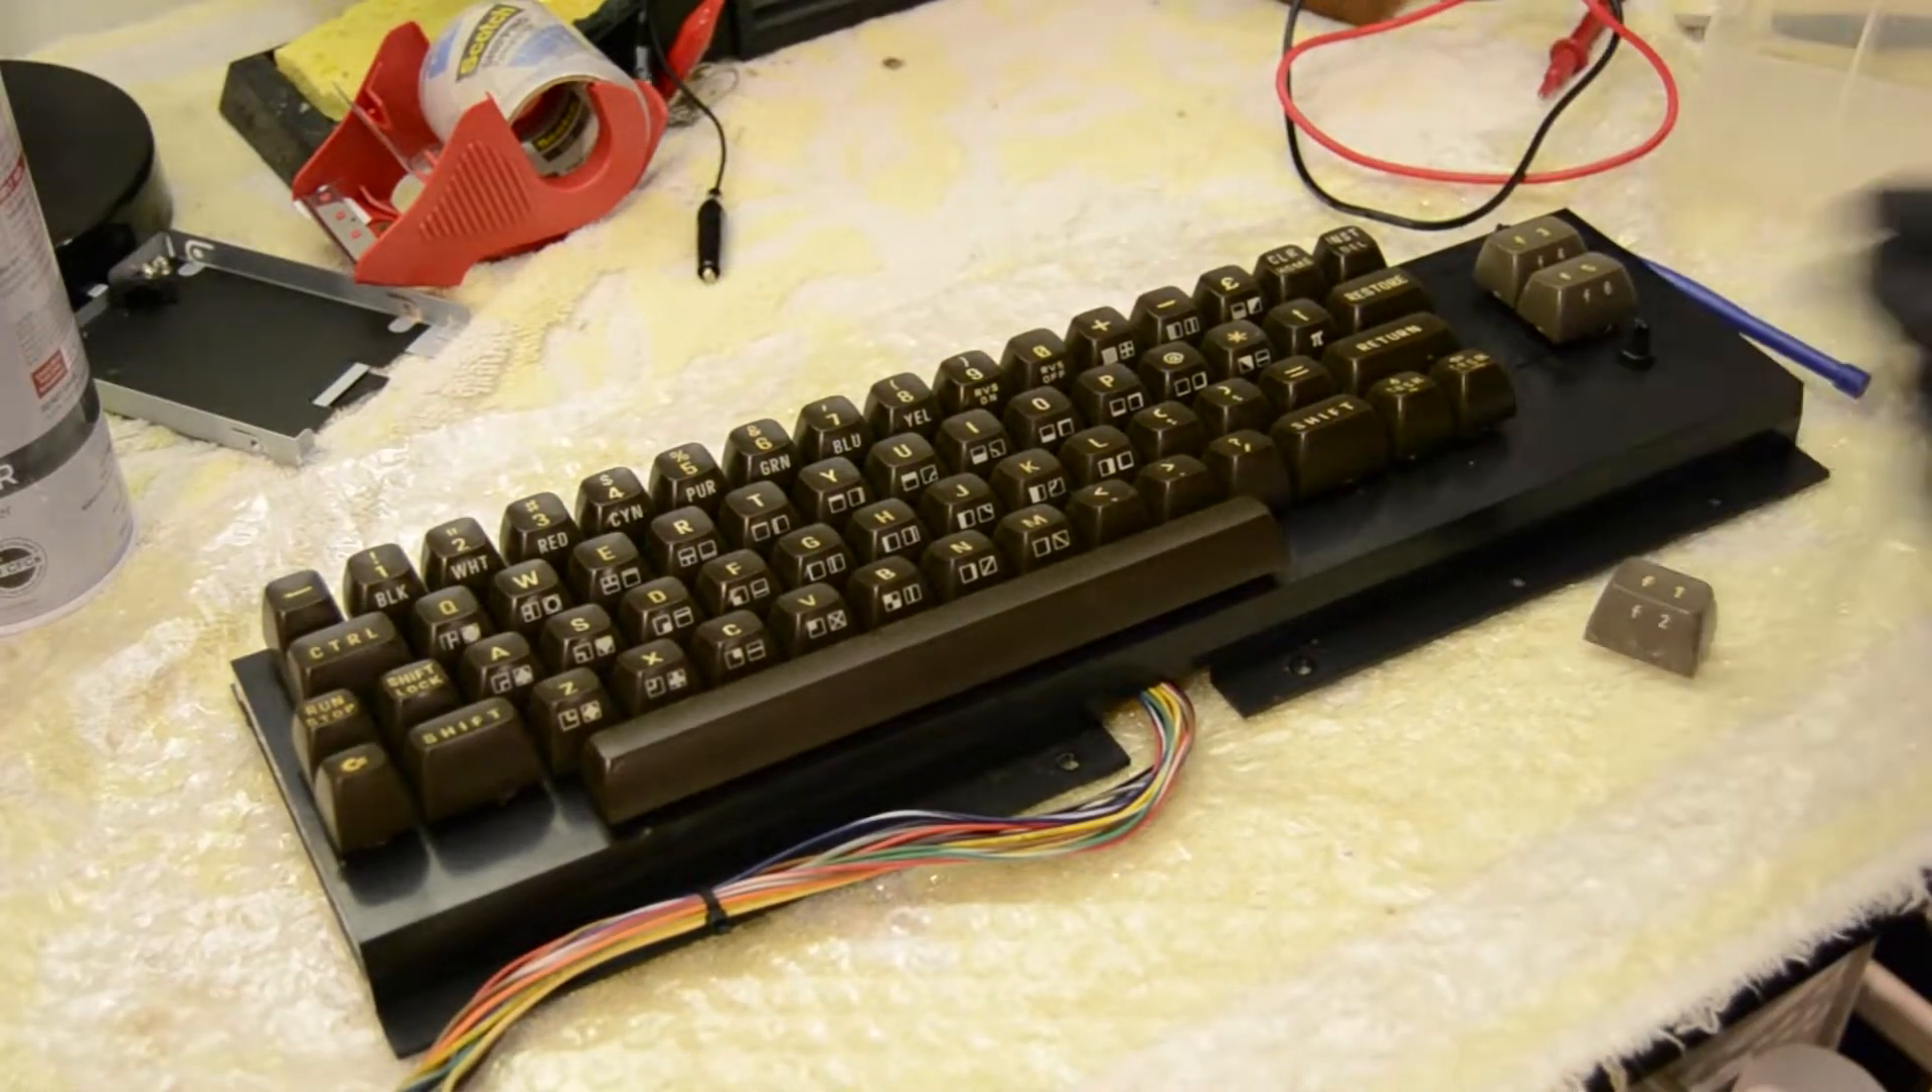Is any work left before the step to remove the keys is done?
Yes.